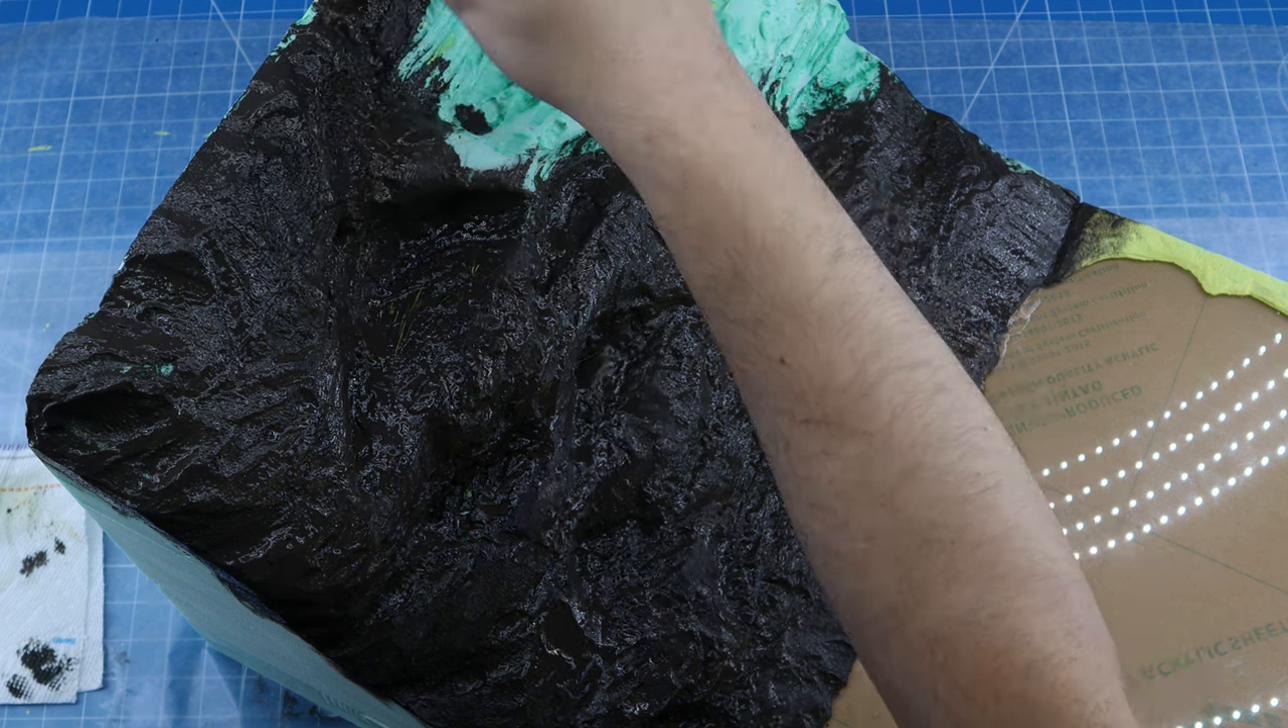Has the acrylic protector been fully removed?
No.